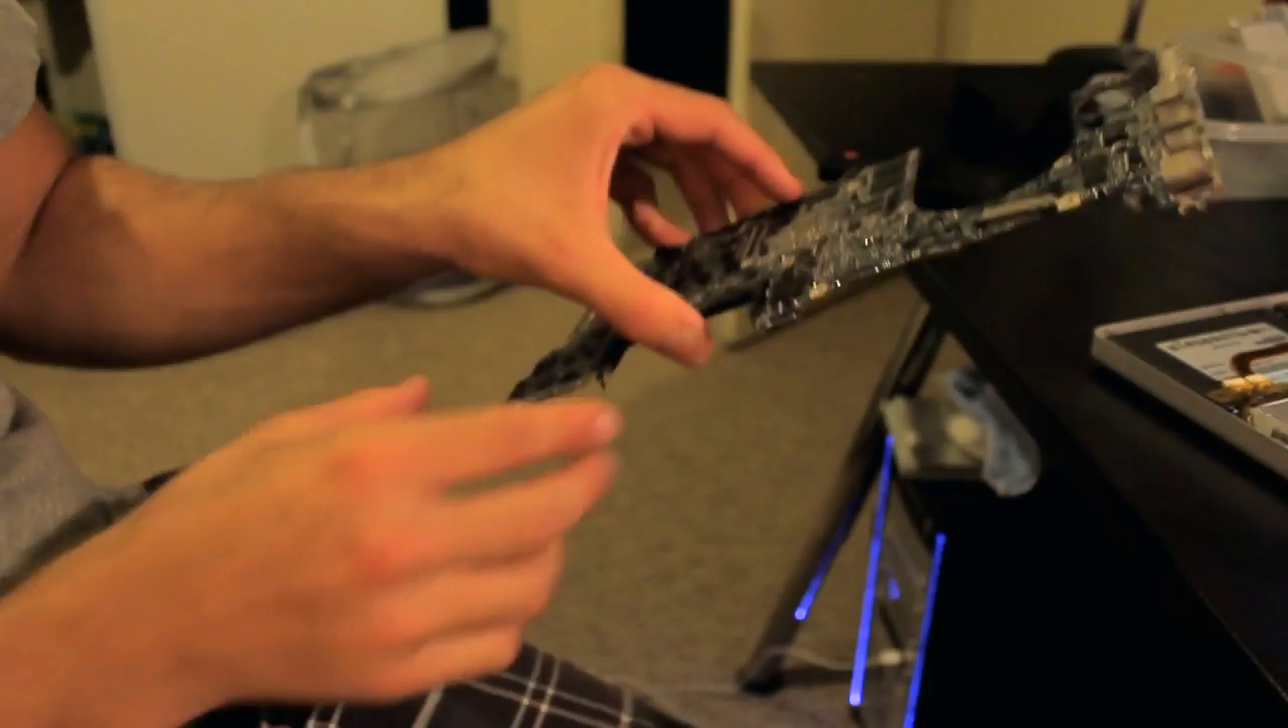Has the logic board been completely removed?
Yes.